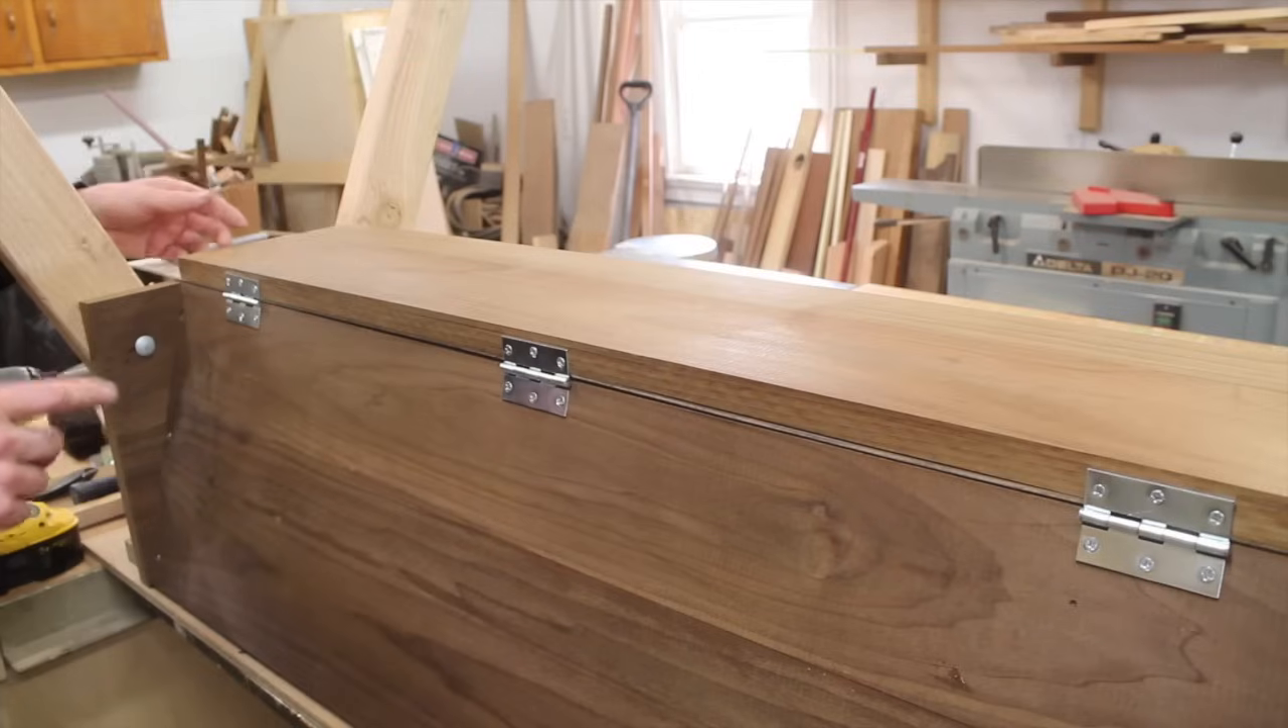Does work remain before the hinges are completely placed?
No.